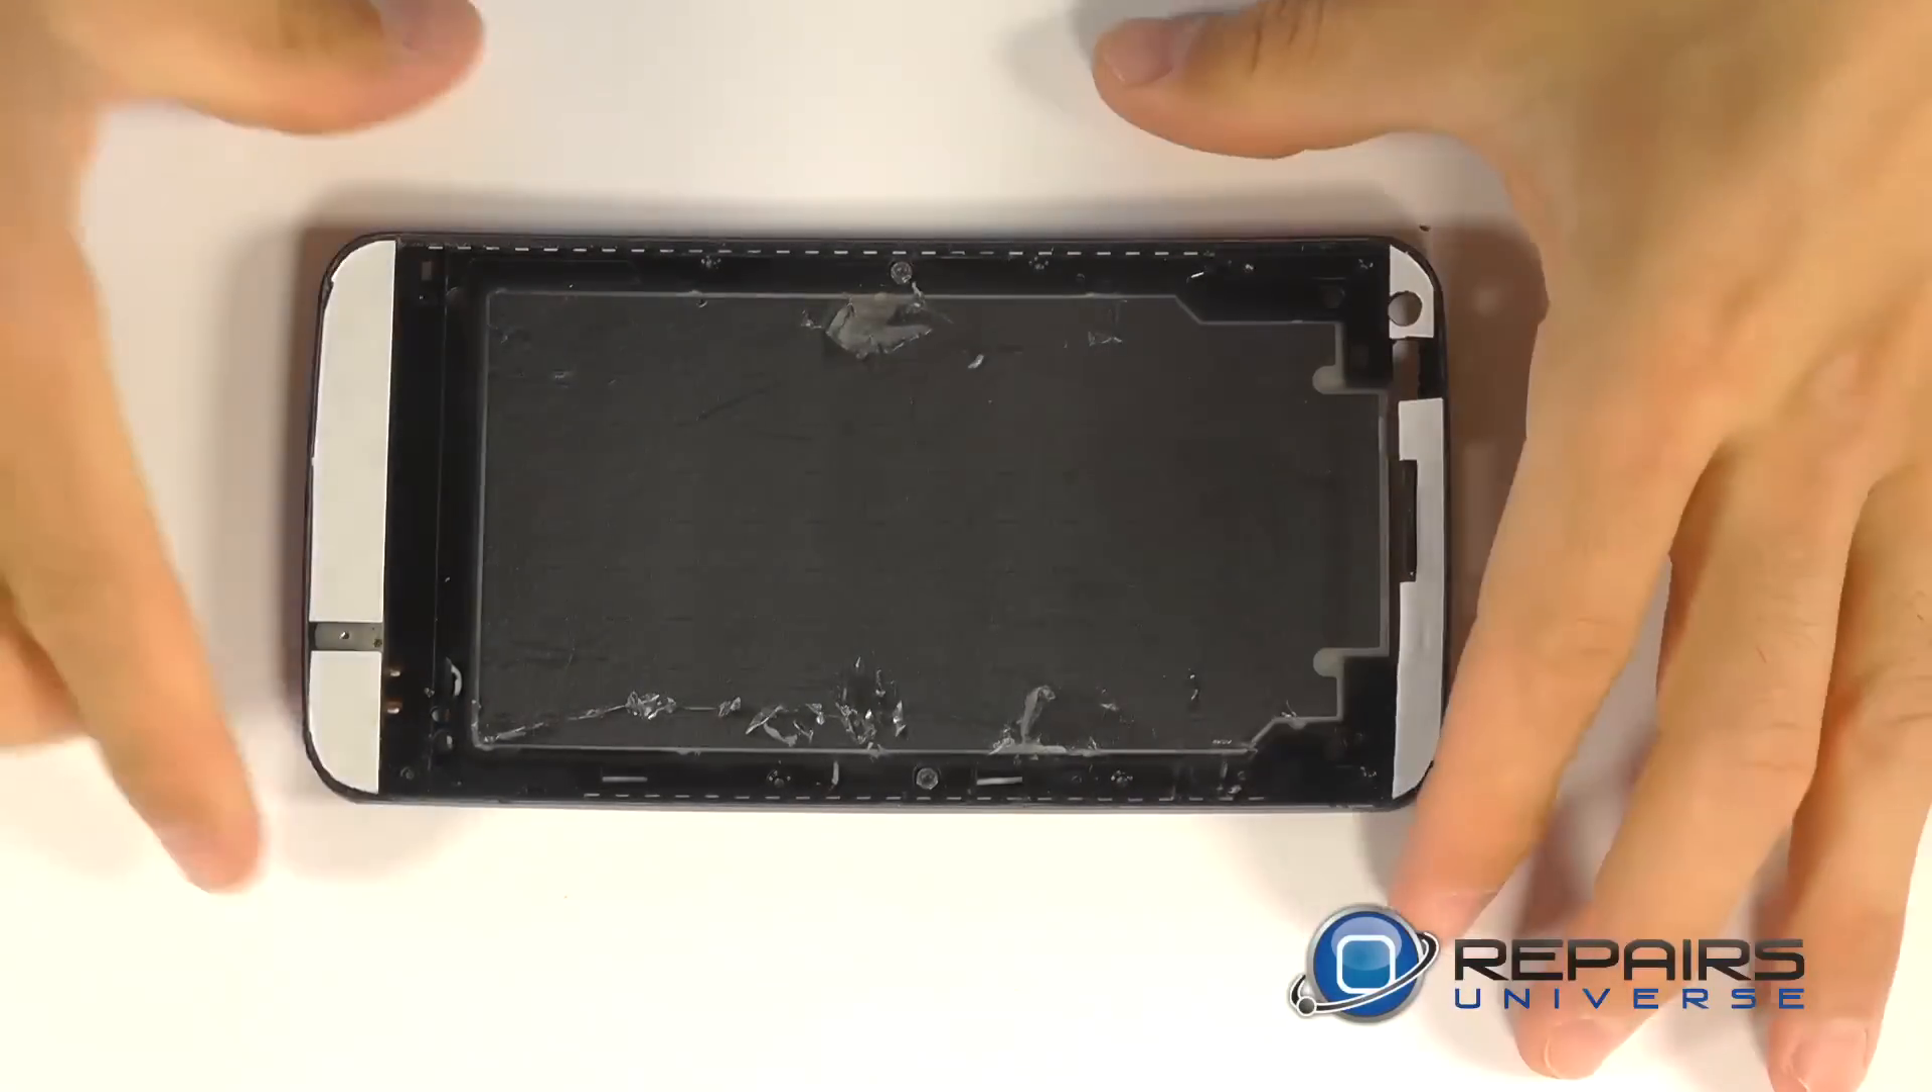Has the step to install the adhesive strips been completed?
Yes.